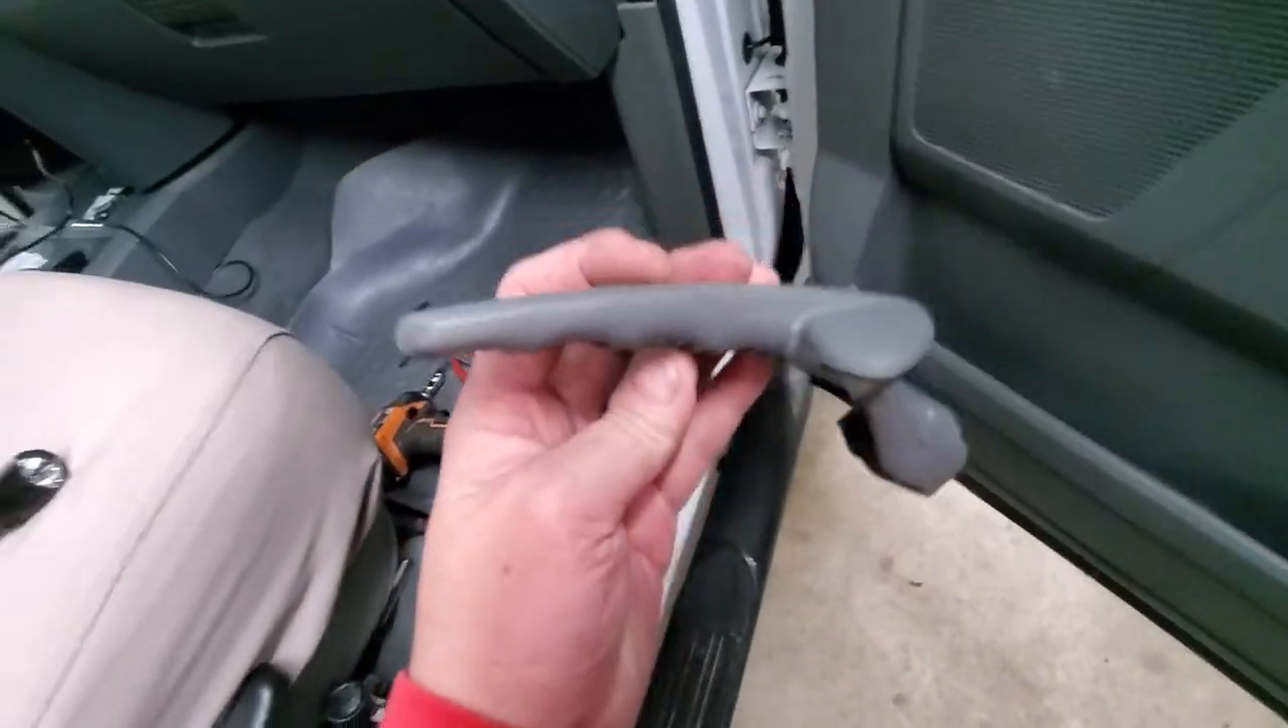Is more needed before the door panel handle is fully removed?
No.